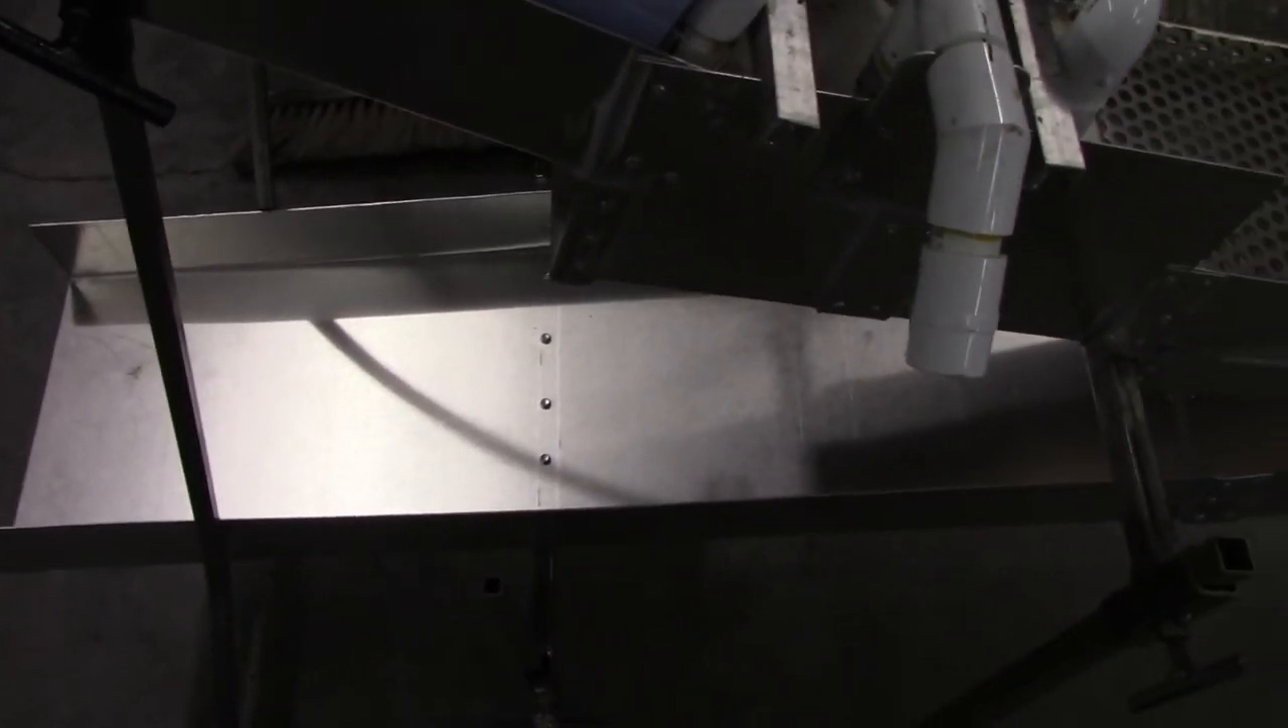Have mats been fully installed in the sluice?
No.